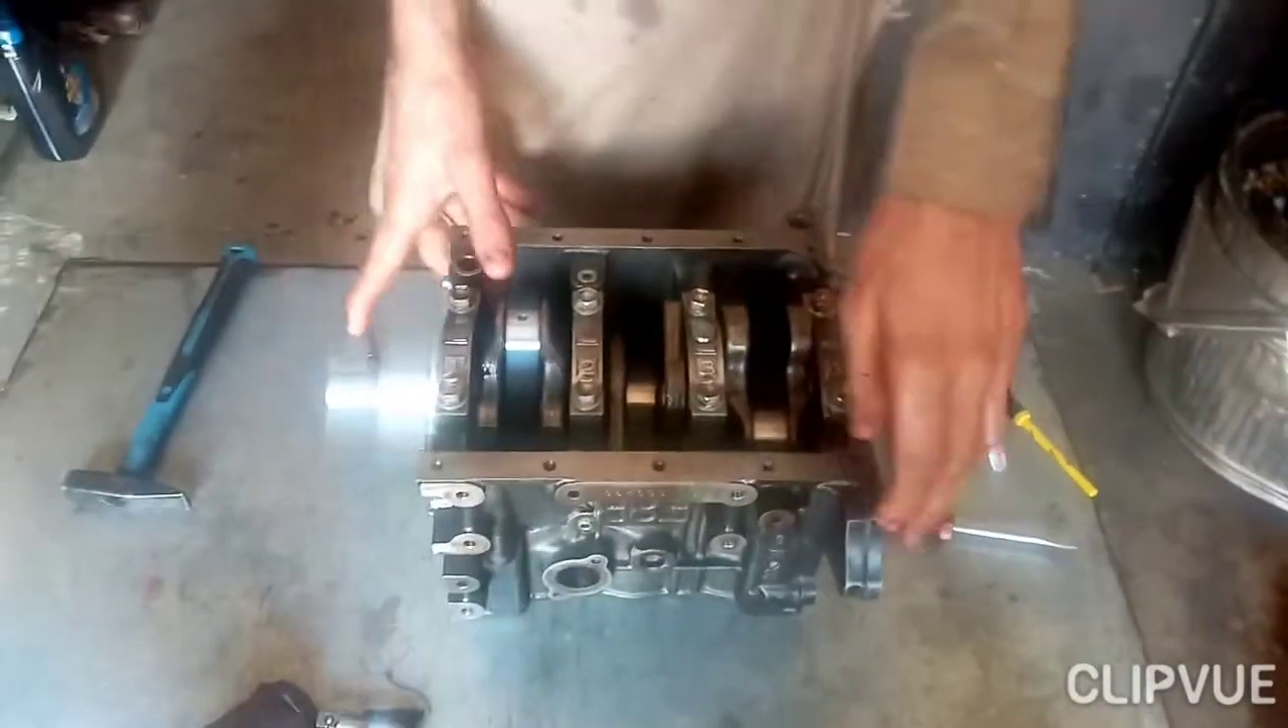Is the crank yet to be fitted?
No.